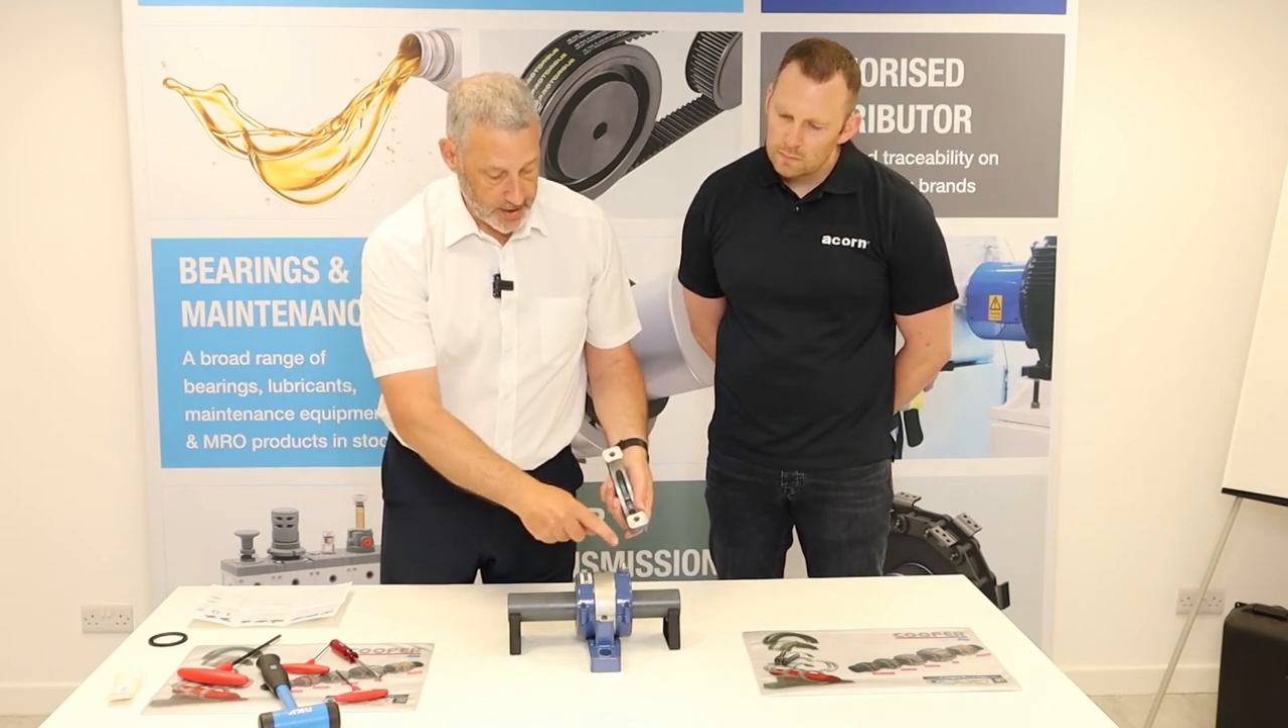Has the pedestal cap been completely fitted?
No.